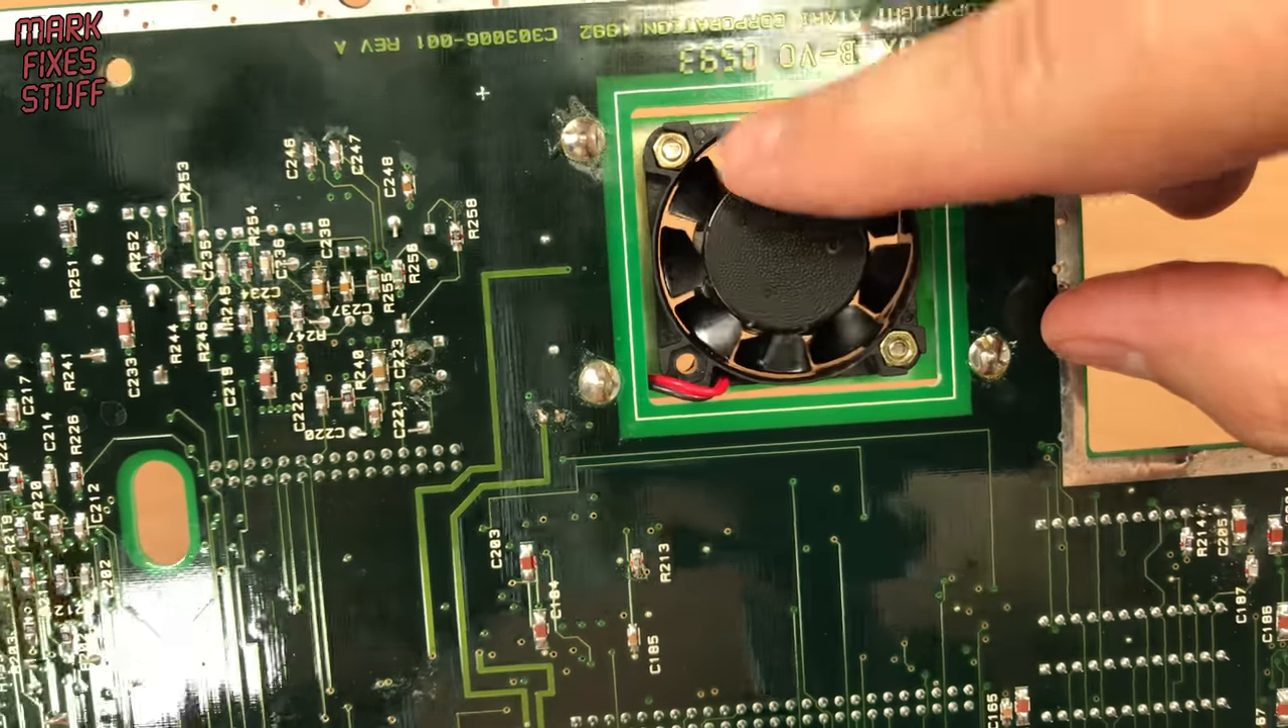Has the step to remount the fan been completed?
Yes.